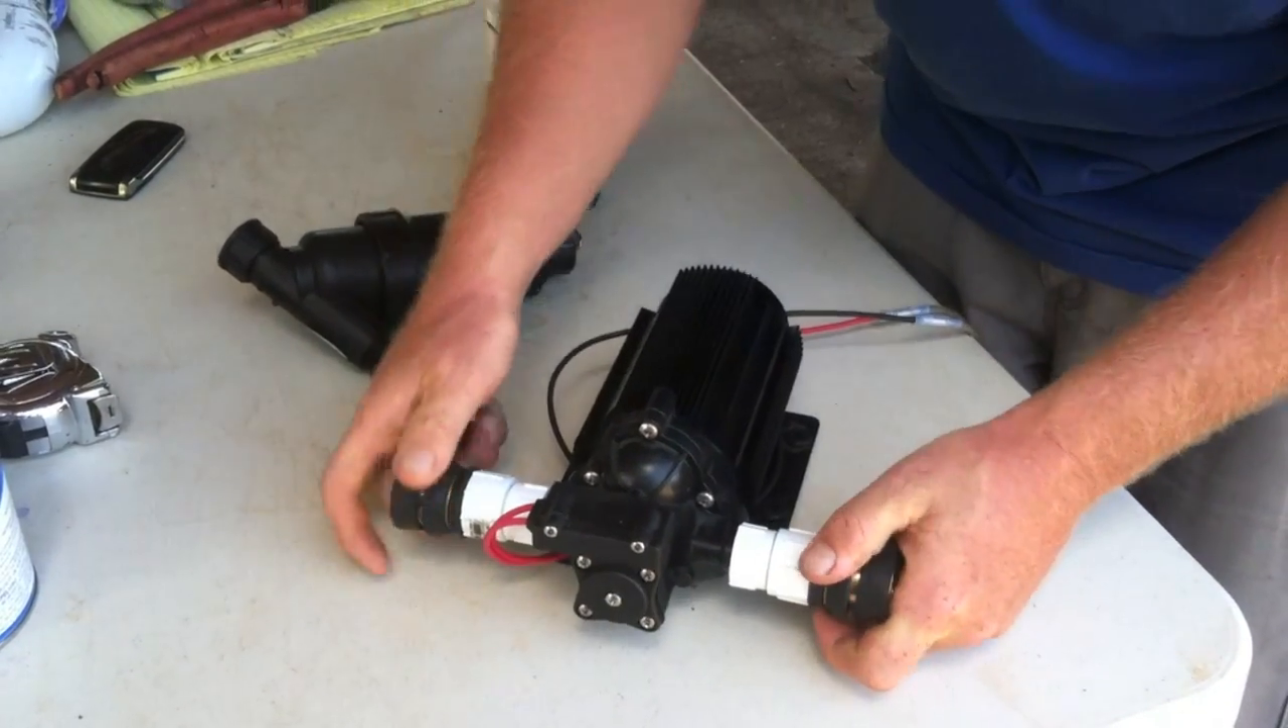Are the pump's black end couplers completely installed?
Yes.